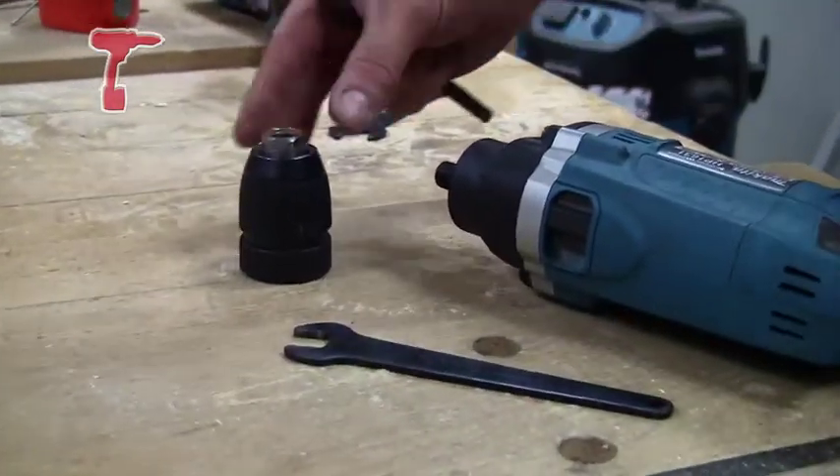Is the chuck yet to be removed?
No.